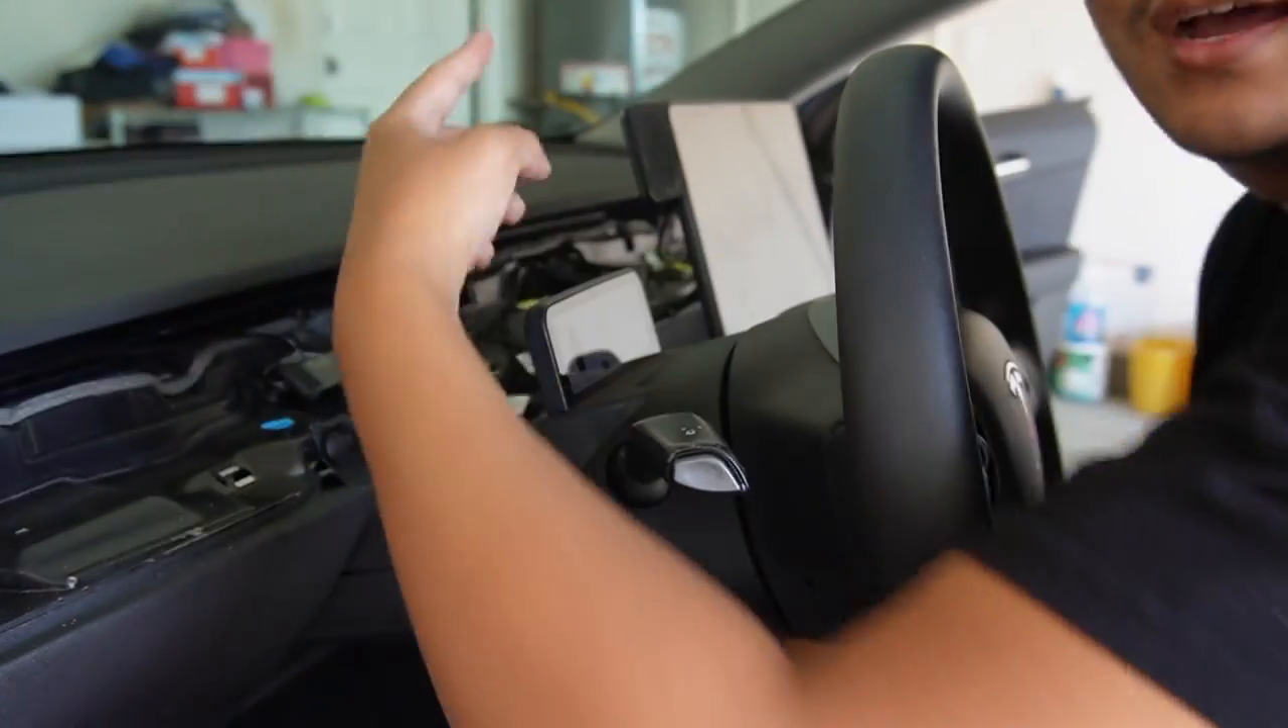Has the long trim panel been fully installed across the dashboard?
No.